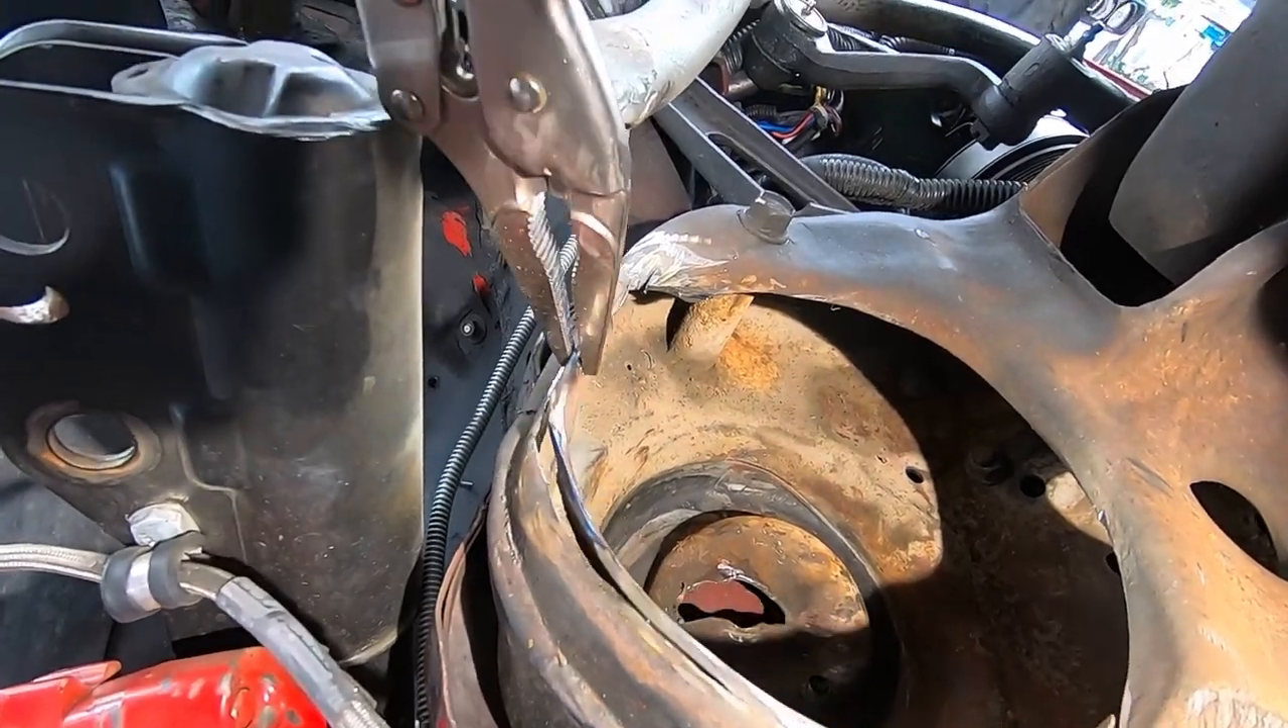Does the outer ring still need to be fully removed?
Yes.